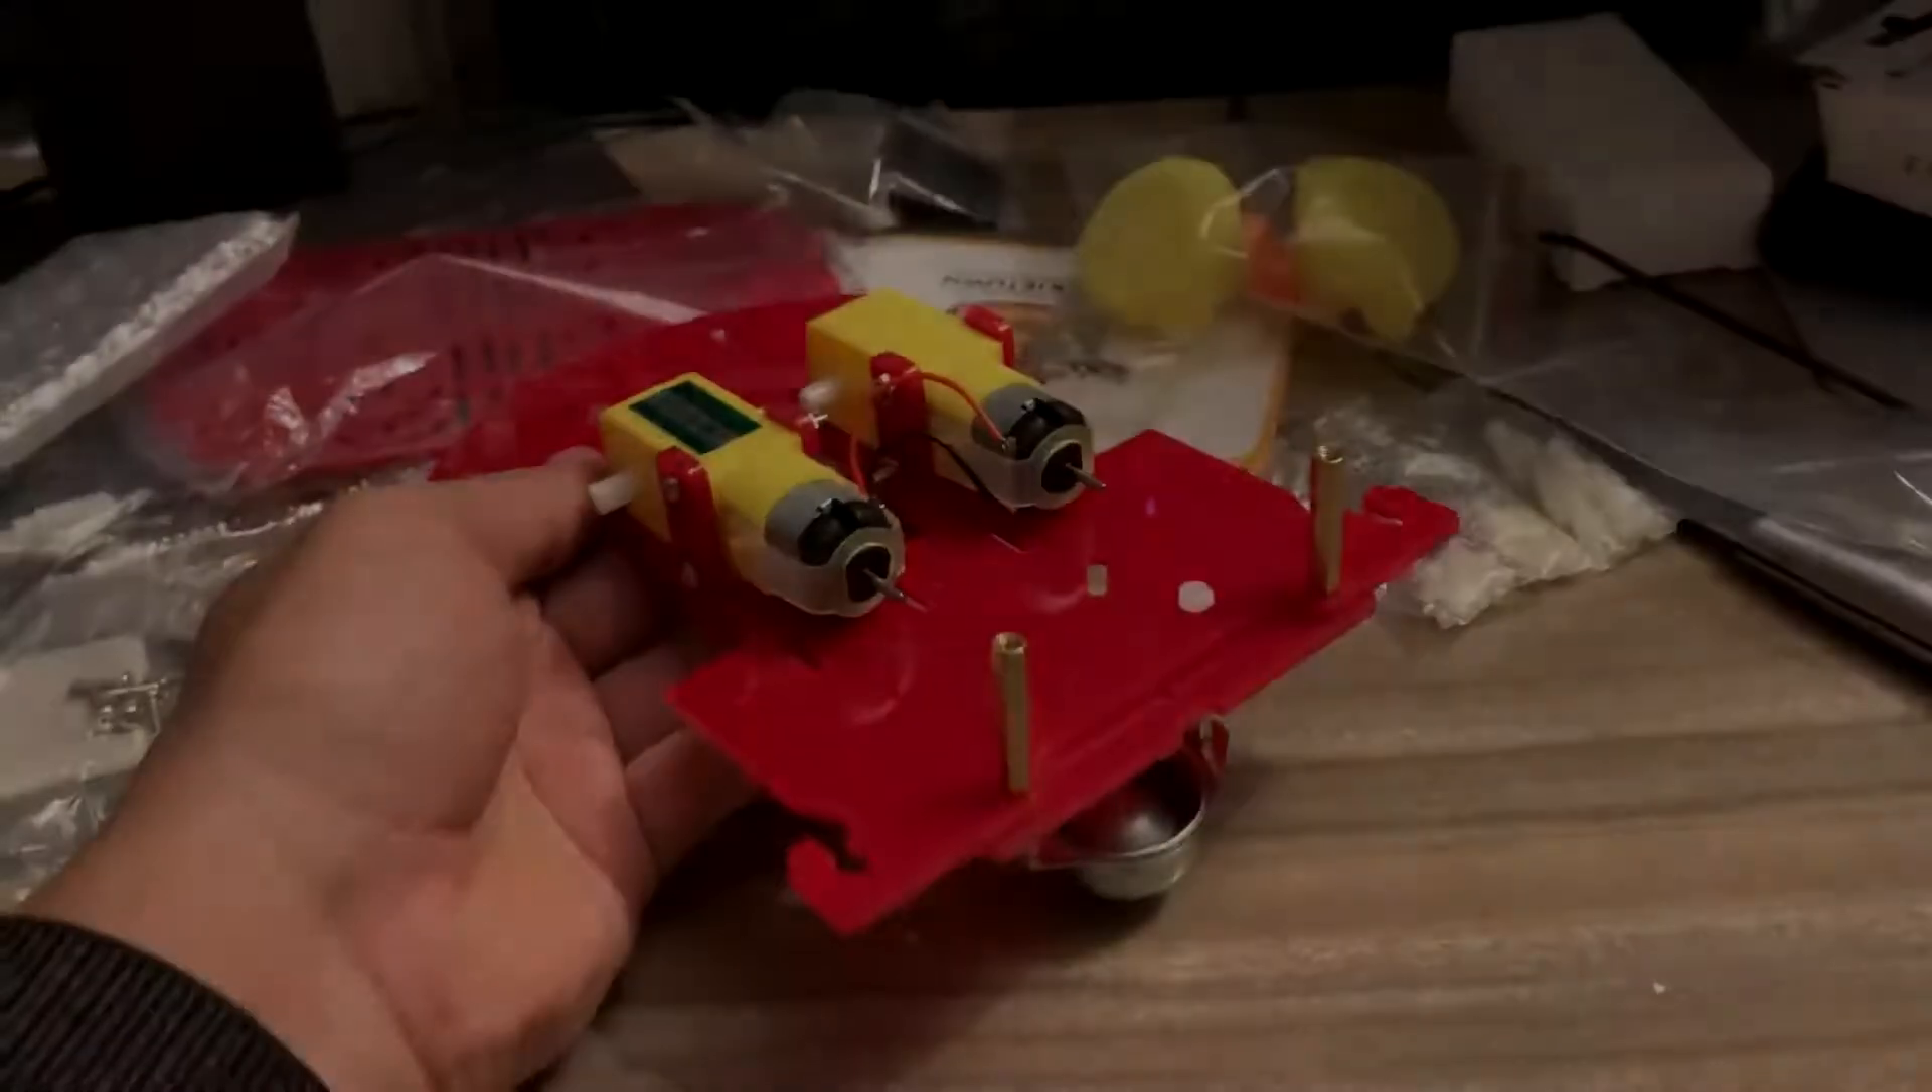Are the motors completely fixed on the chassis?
Yes.